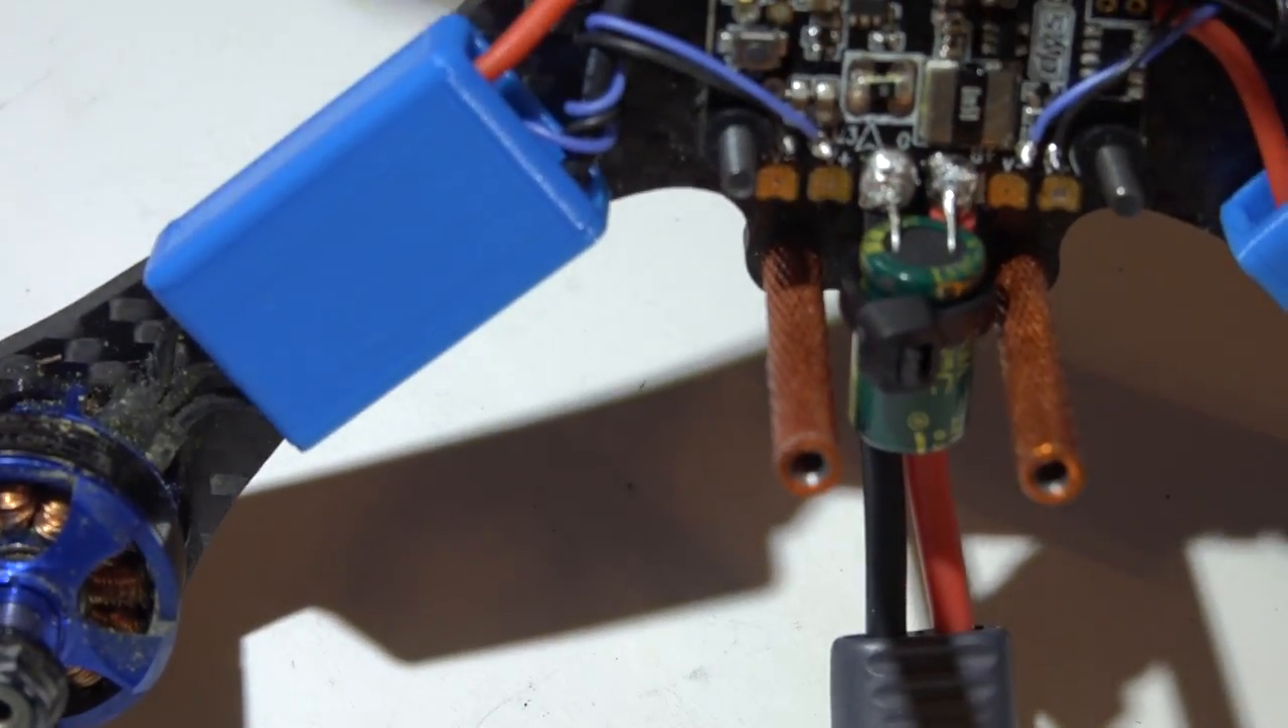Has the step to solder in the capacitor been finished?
Yes.